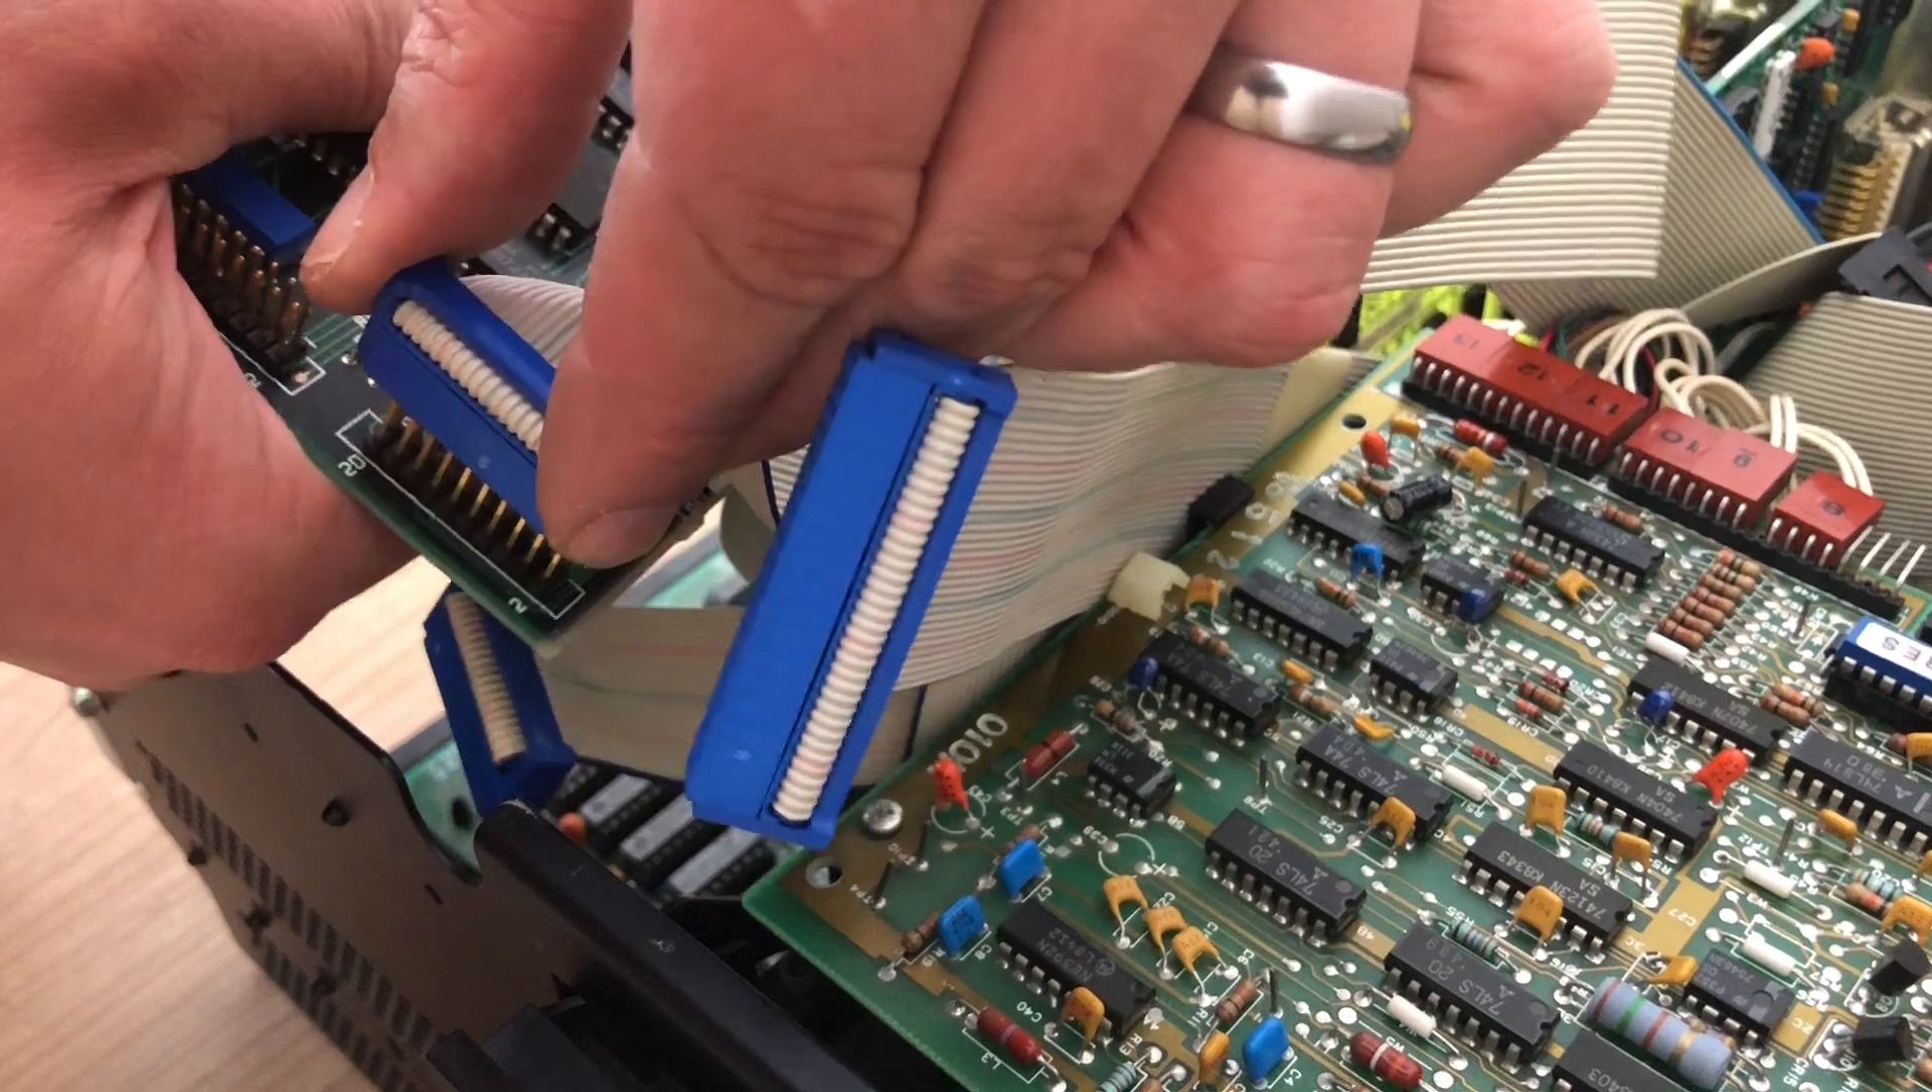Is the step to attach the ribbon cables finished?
No.